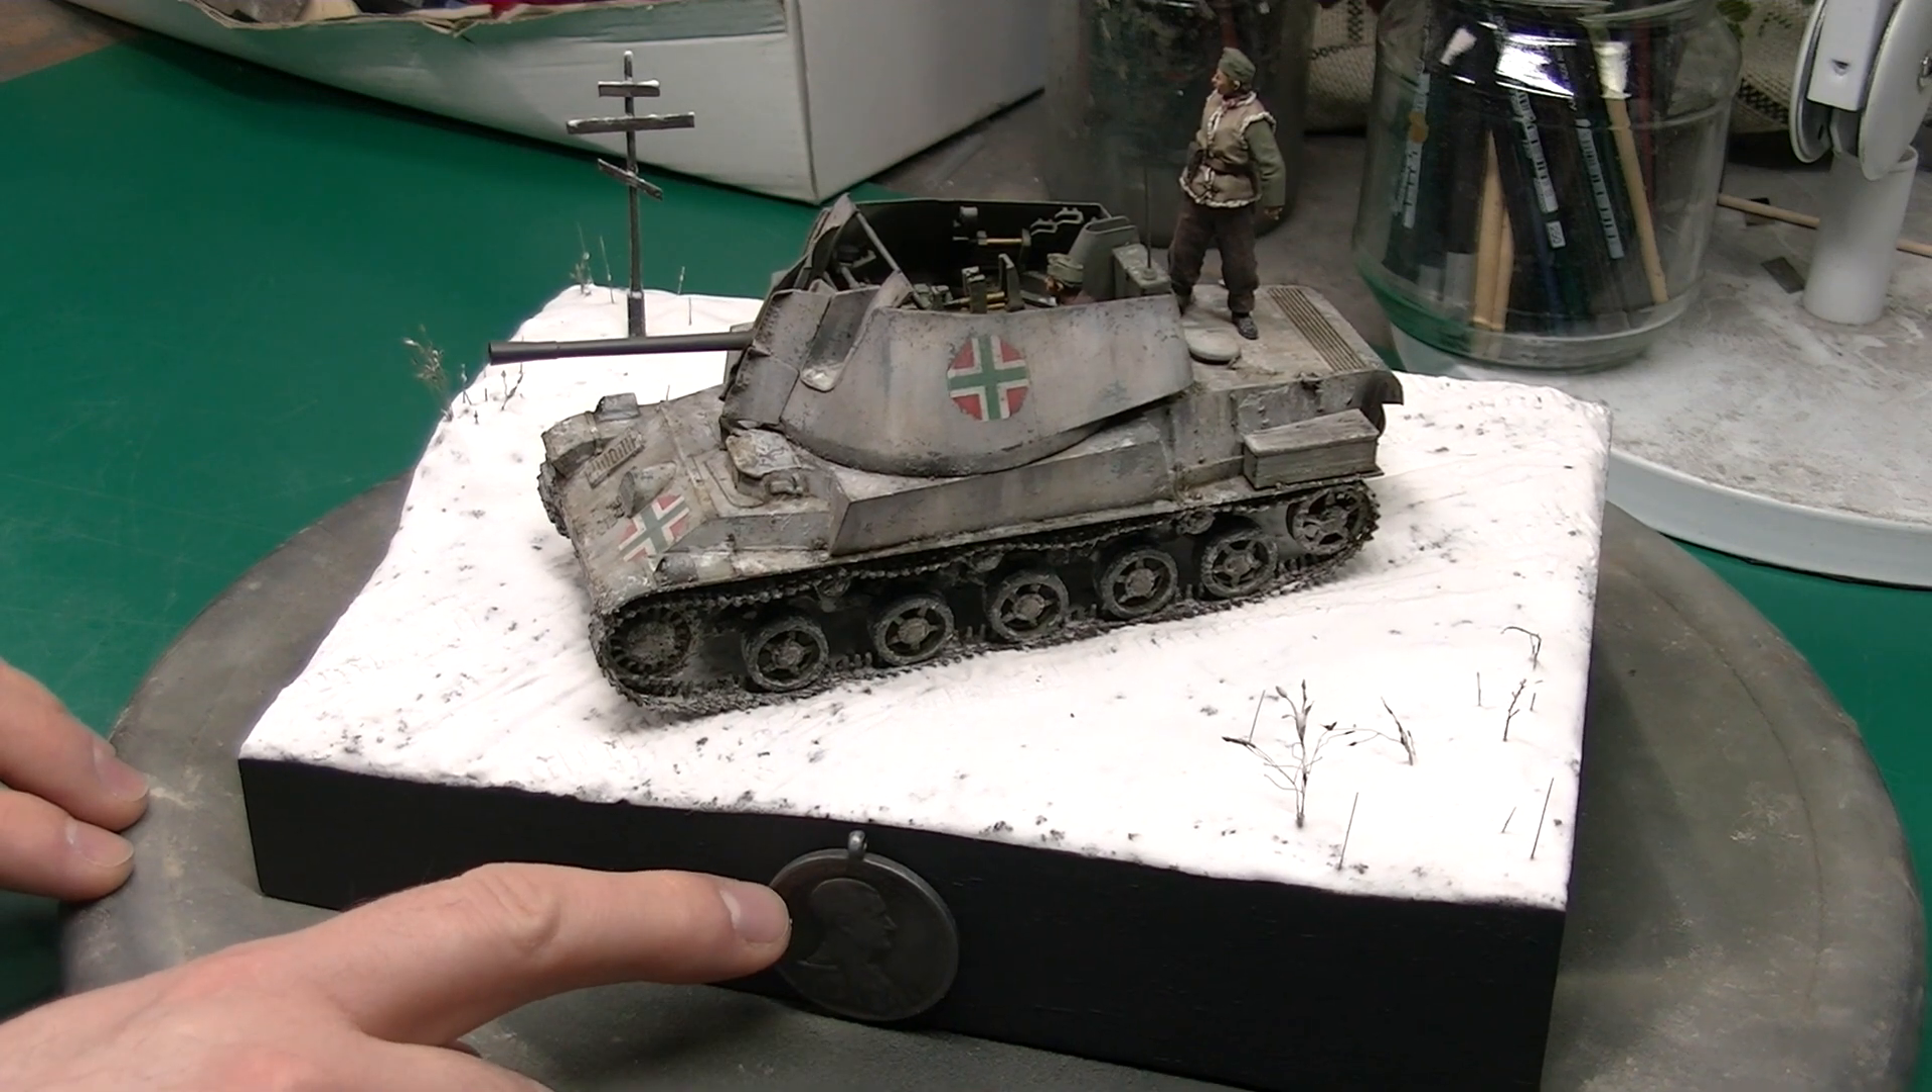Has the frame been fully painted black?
Yes.